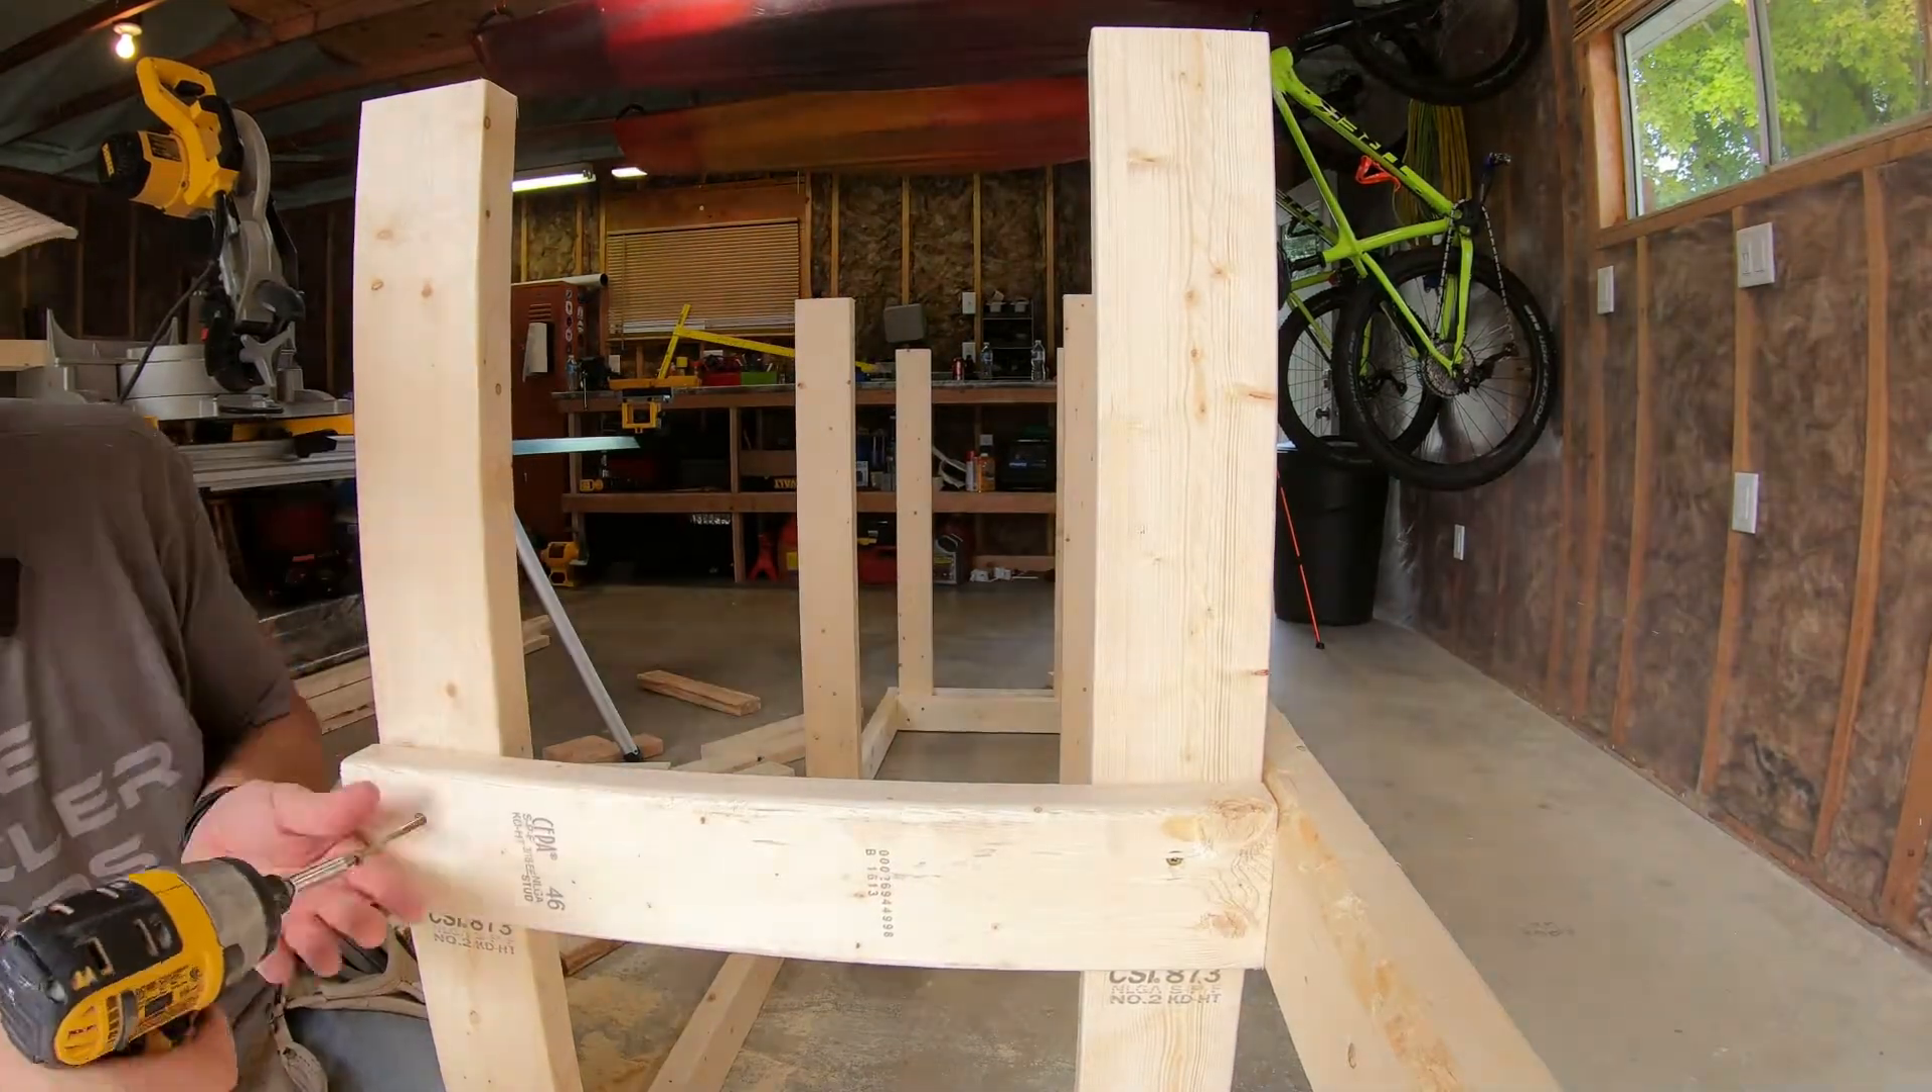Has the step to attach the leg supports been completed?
No.